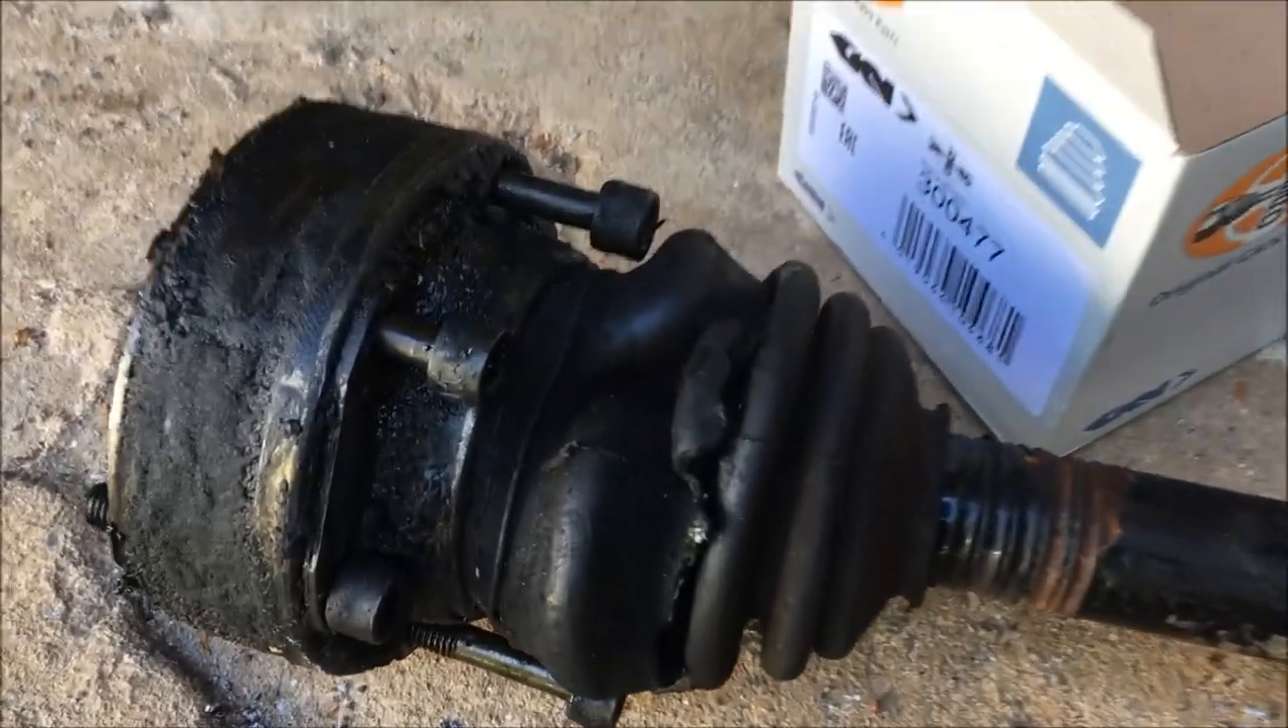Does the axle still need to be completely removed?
No.